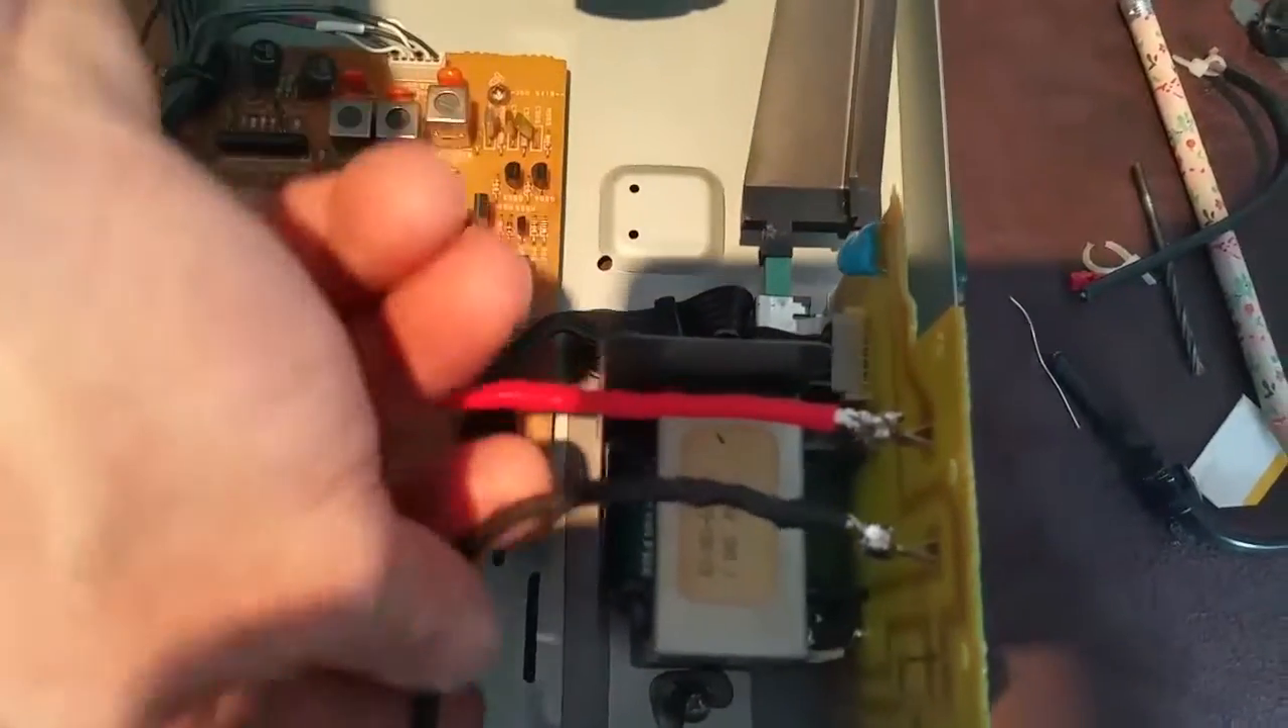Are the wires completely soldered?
Yes.